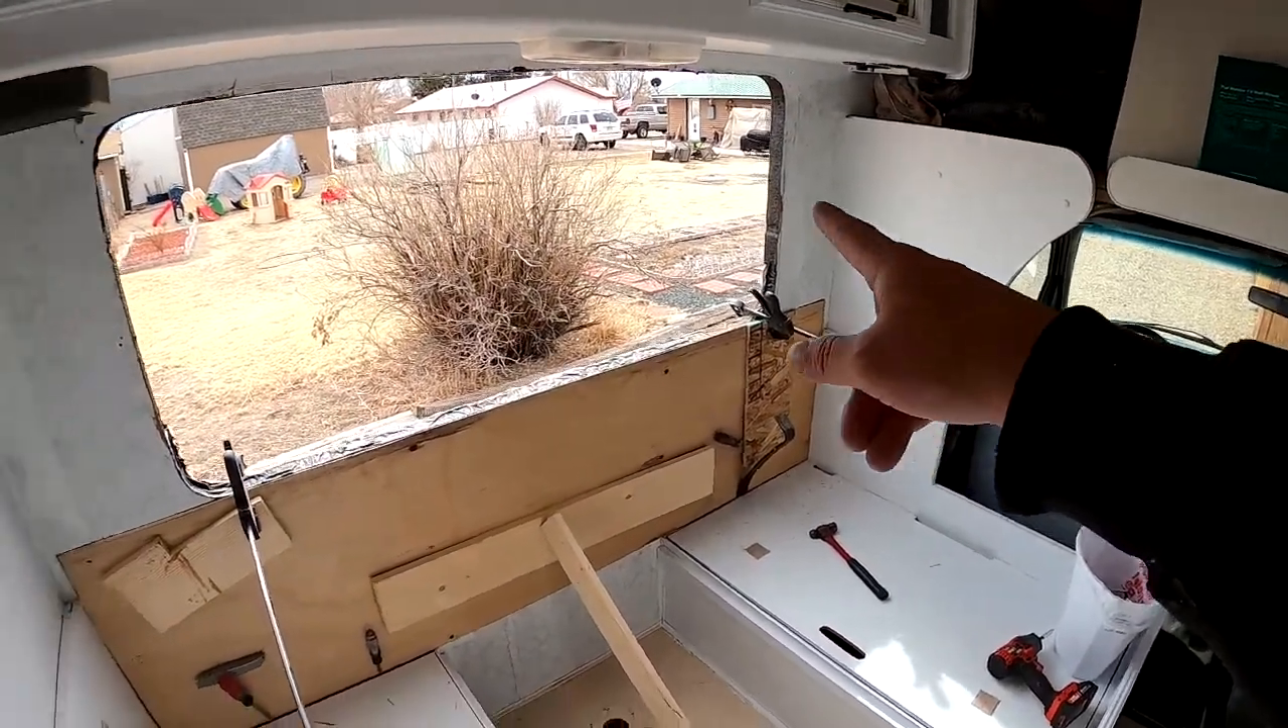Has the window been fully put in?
No.